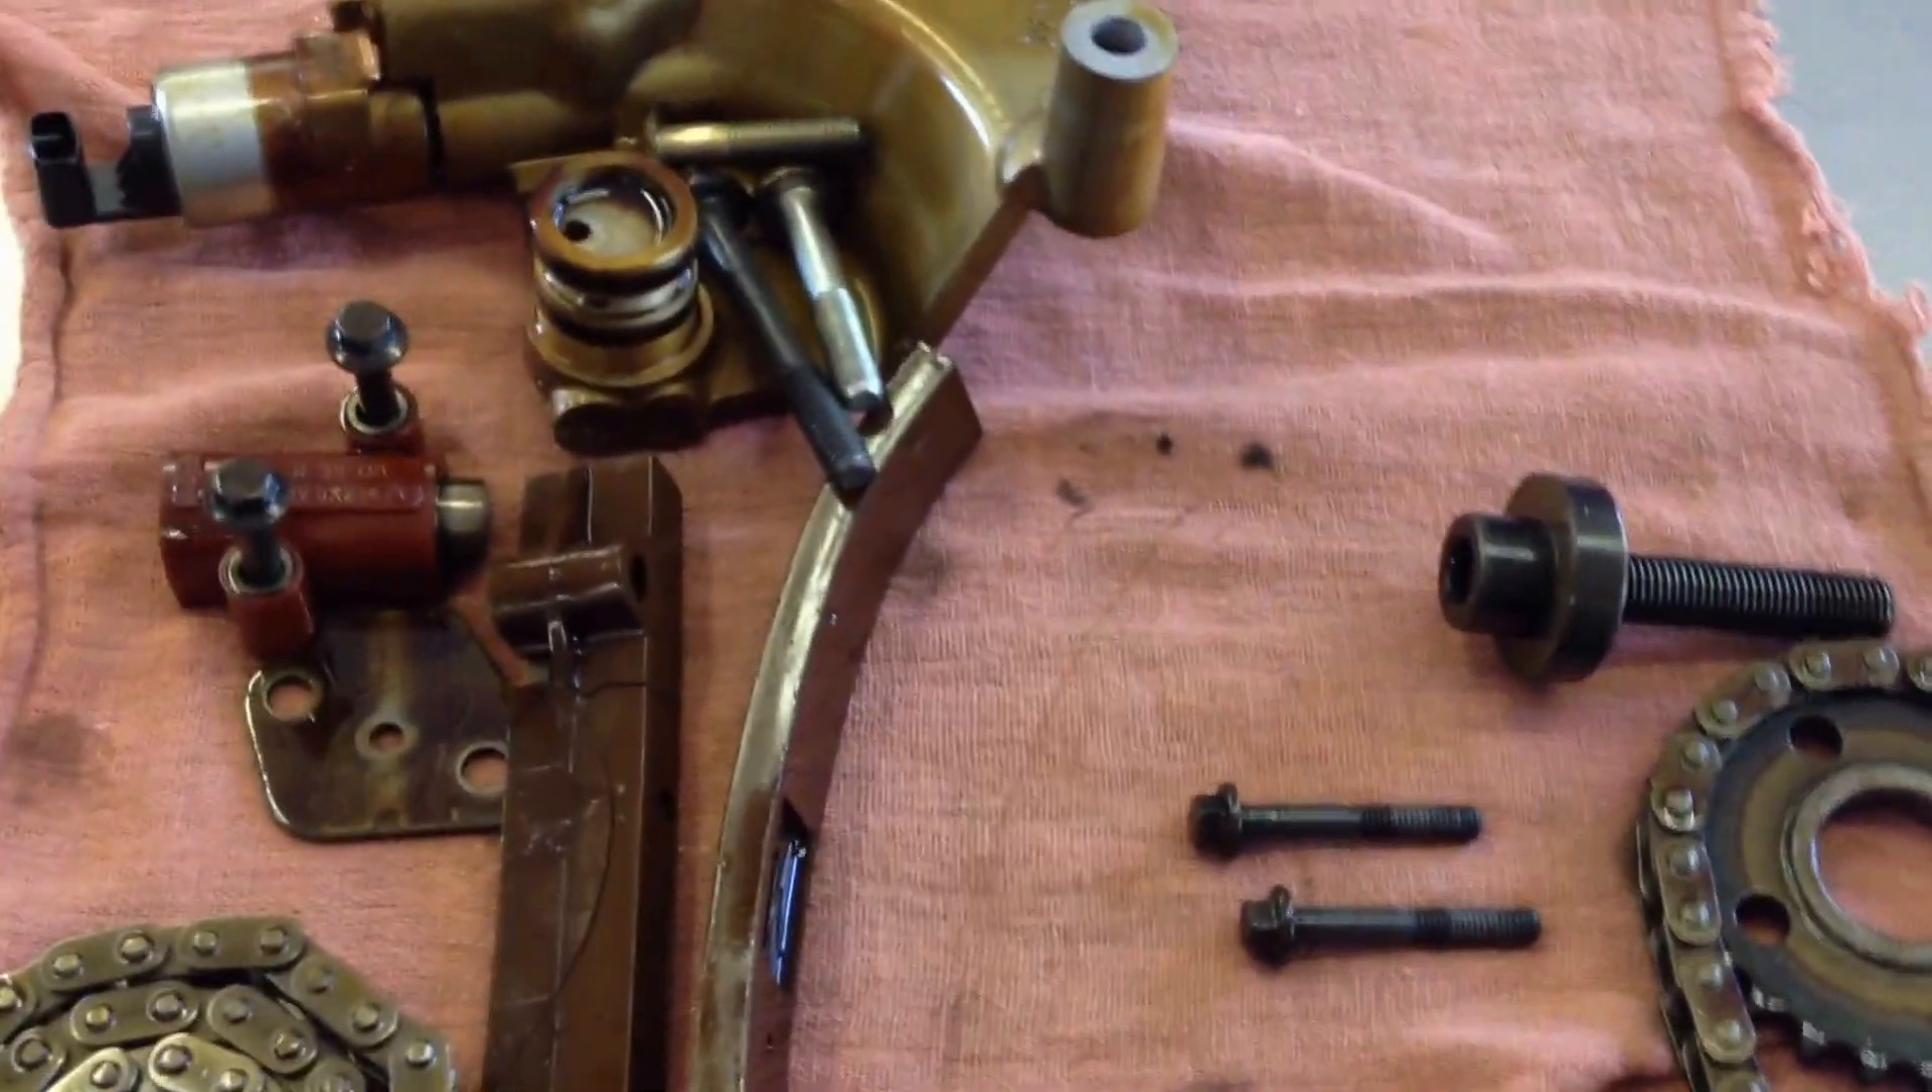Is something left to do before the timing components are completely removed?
No.